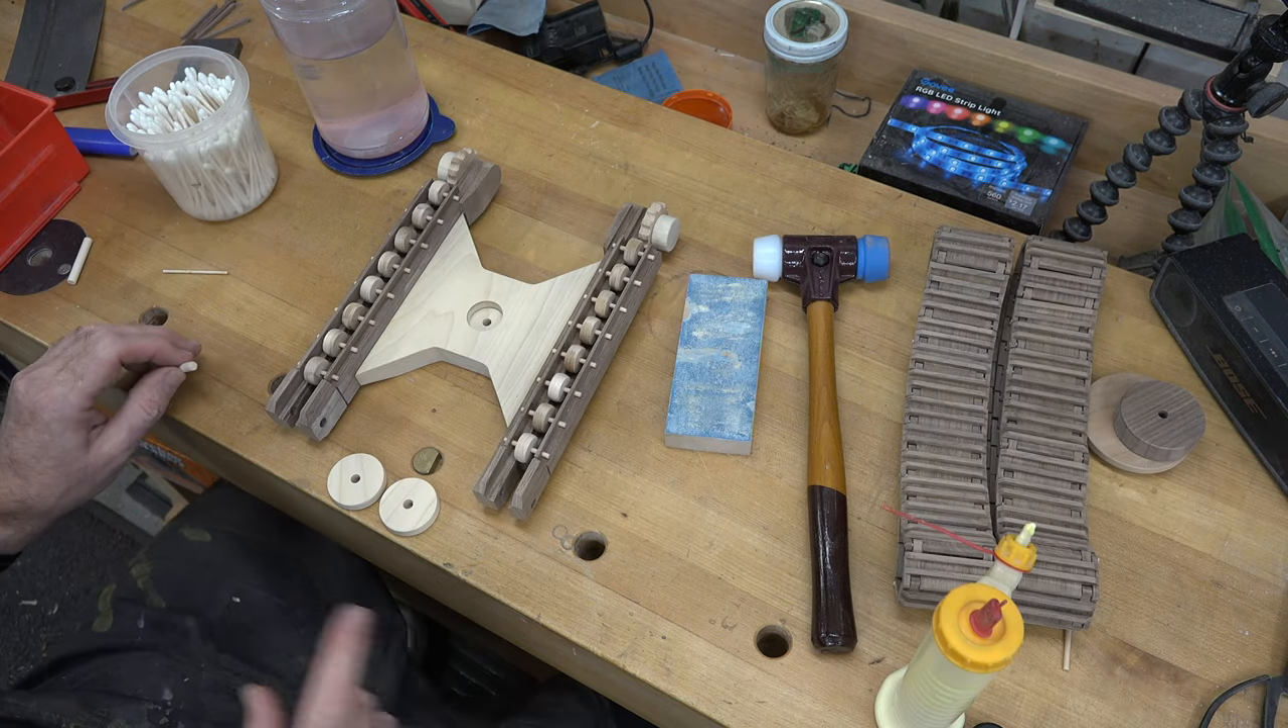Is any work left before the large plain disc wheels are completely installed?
Yes.